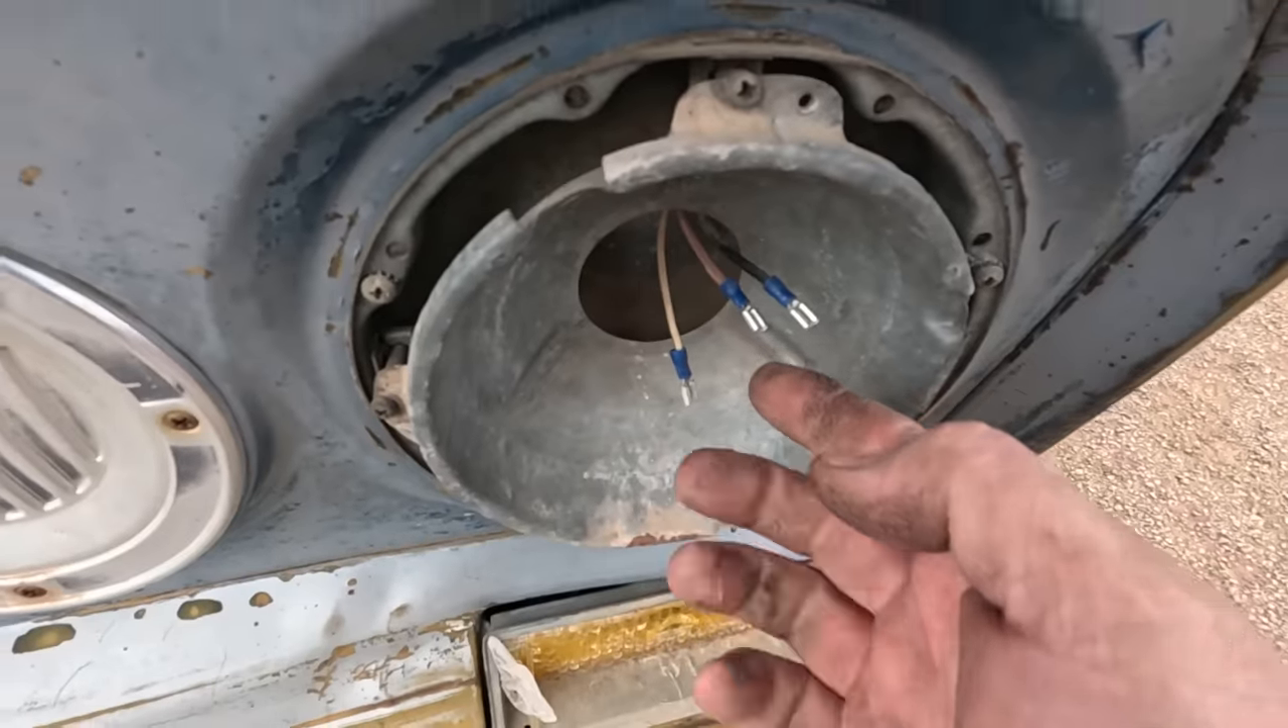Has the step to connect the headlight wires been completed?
No.